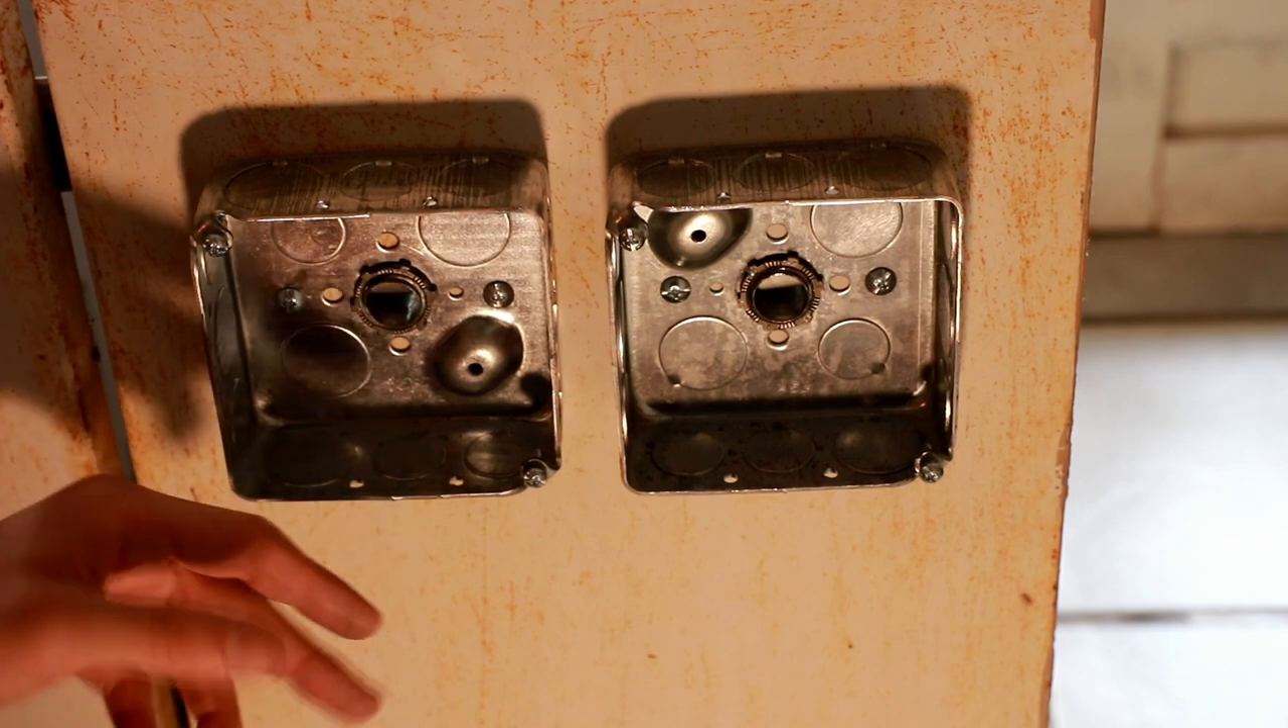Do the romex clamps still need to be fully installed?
No.